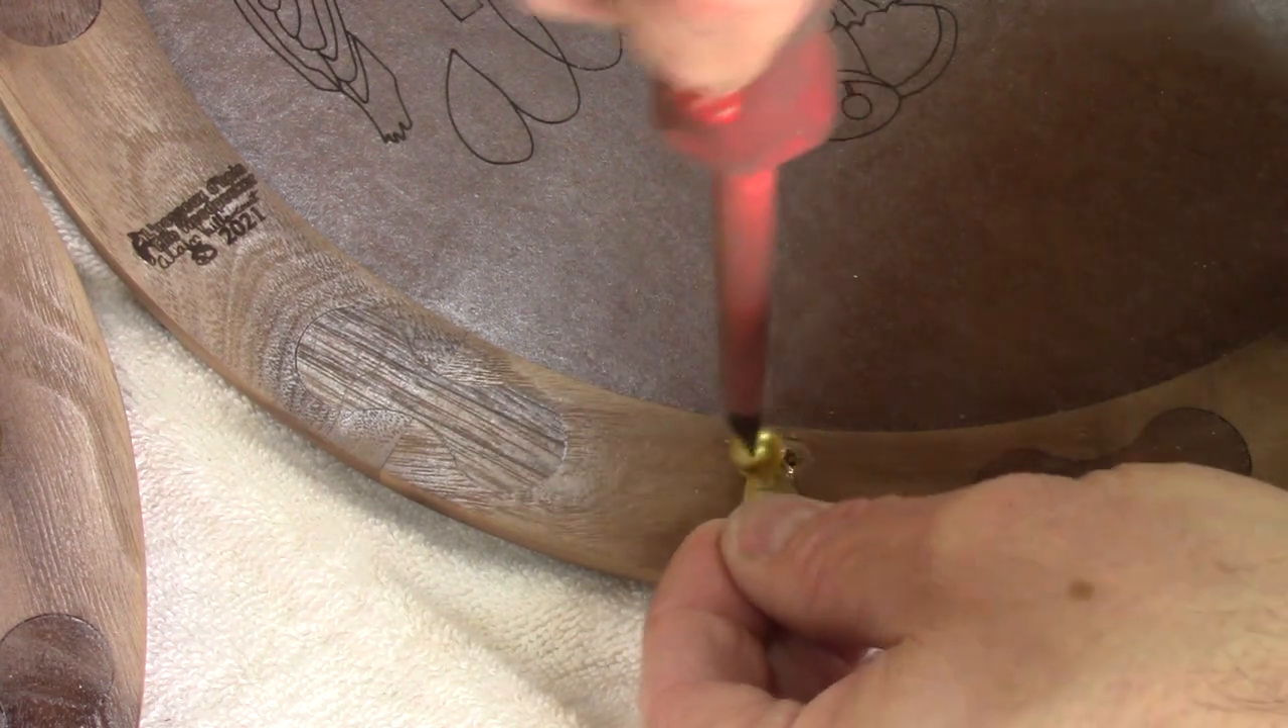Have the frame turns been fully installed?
No.